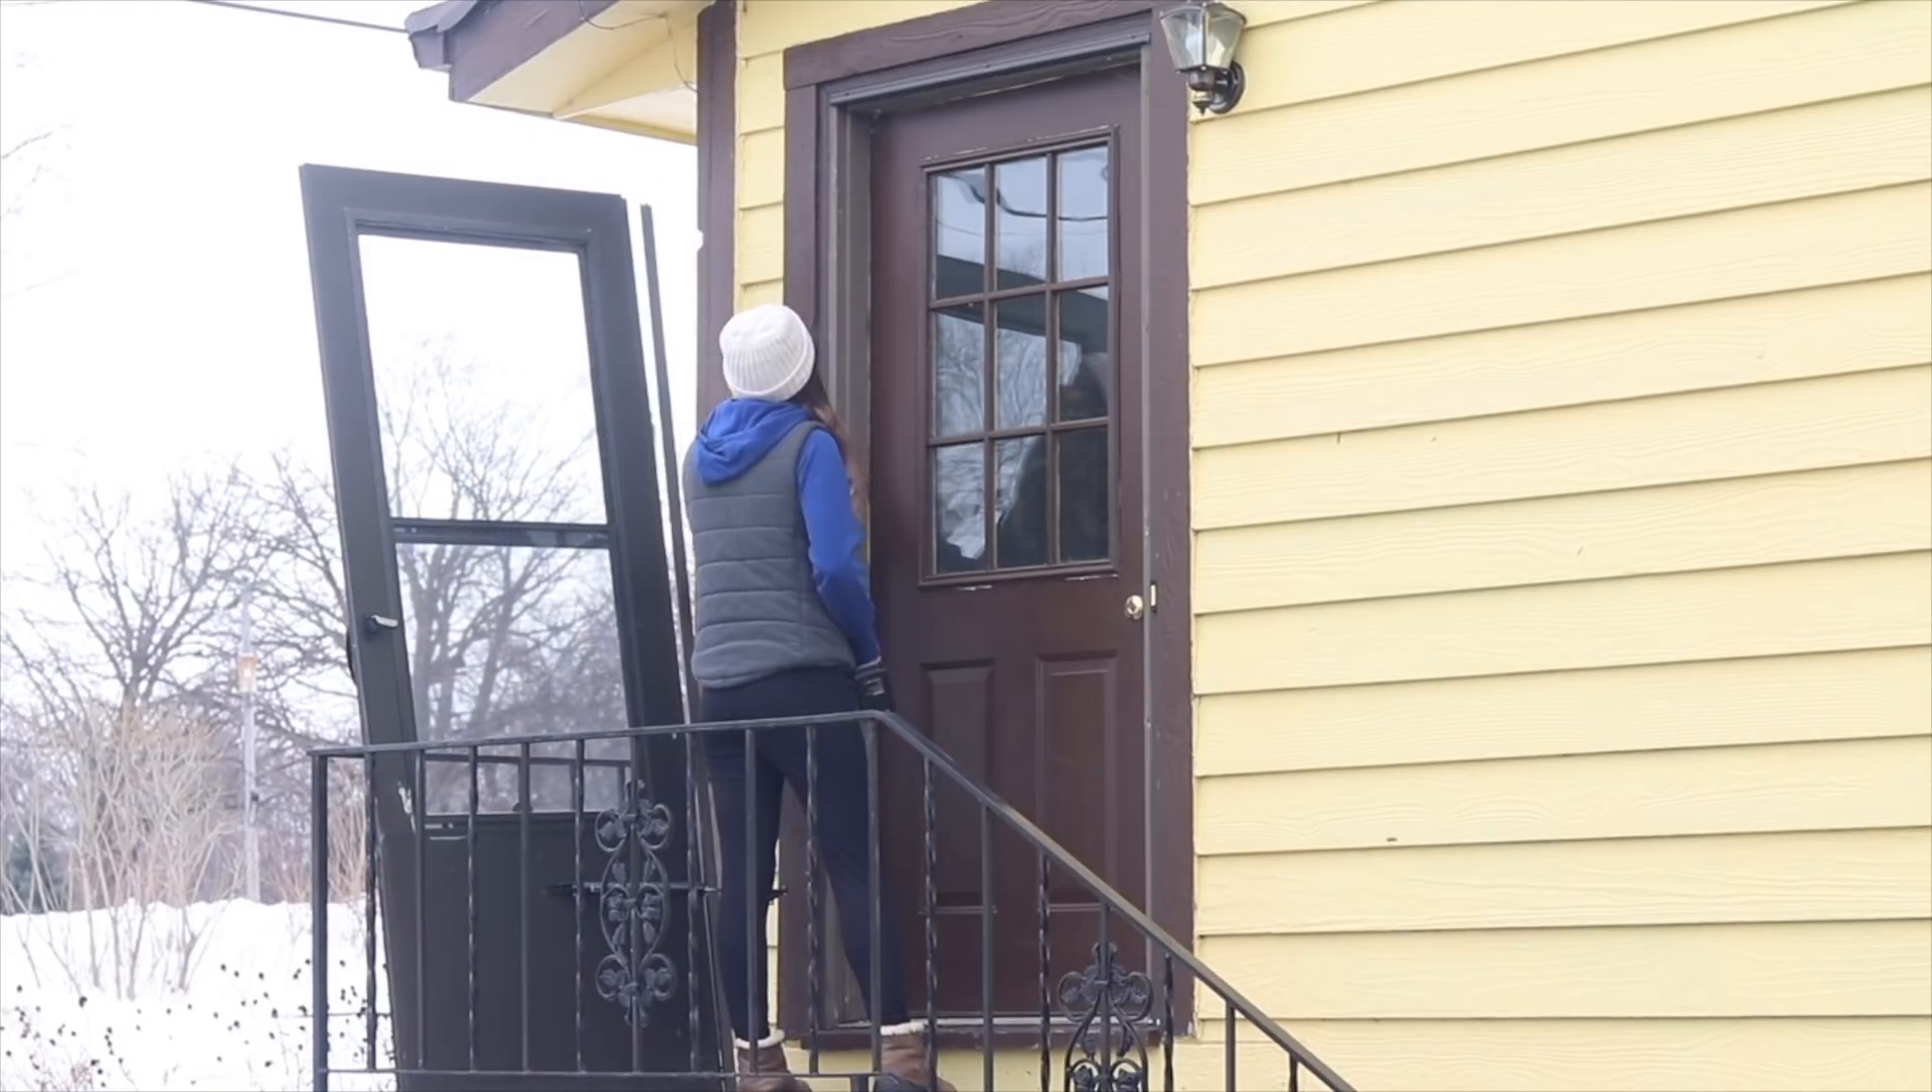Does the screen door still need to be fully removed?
No.